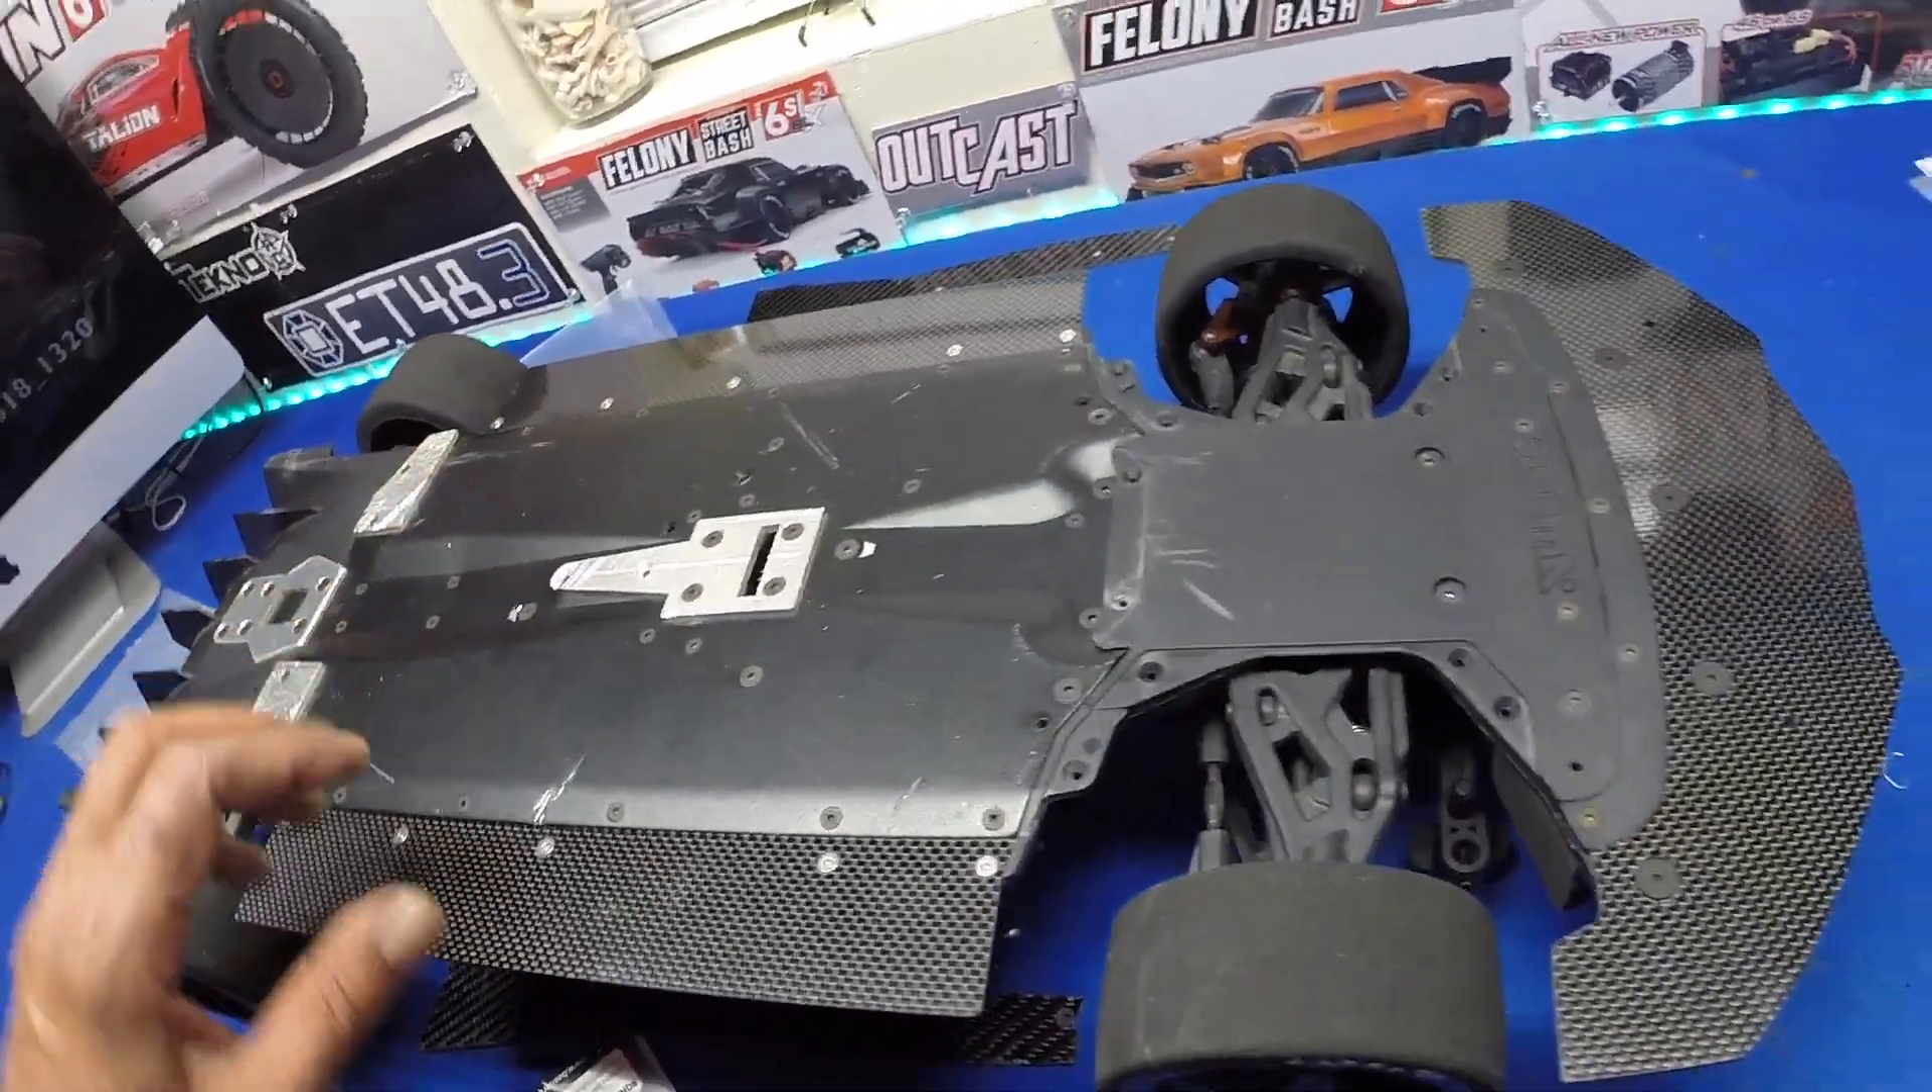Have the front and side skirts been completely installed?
Yes.